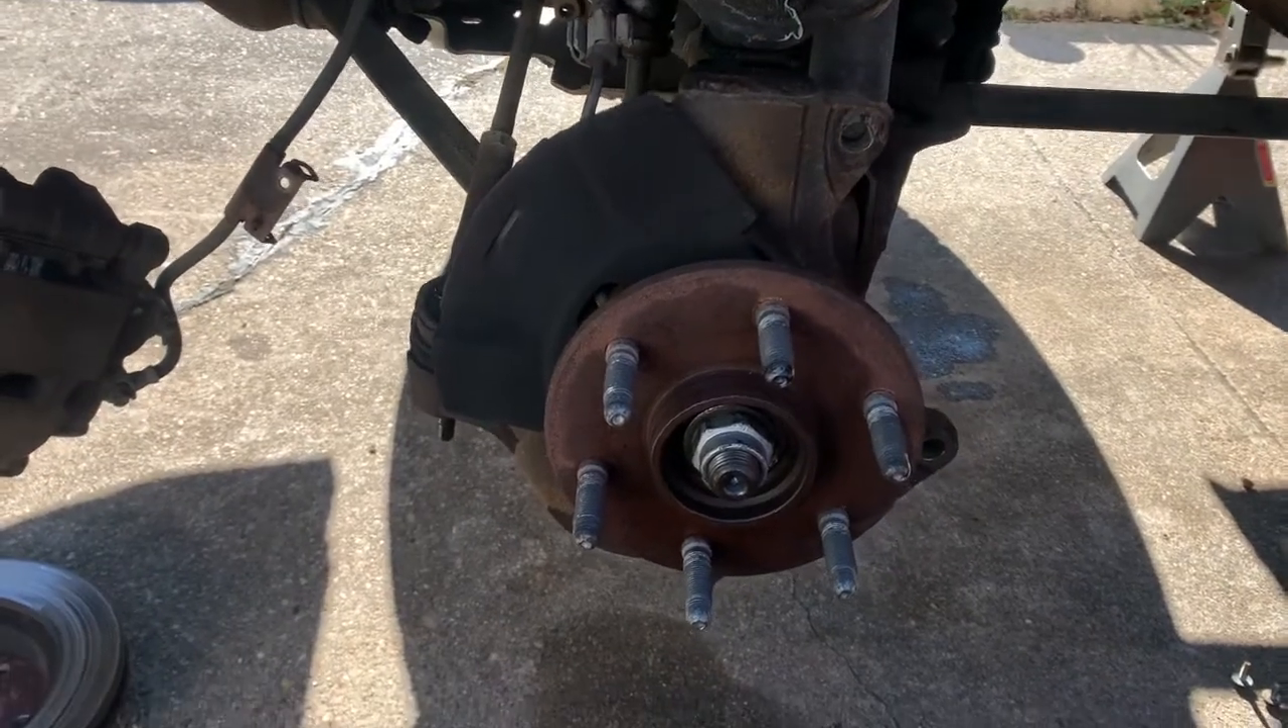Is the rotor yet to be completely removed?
No.